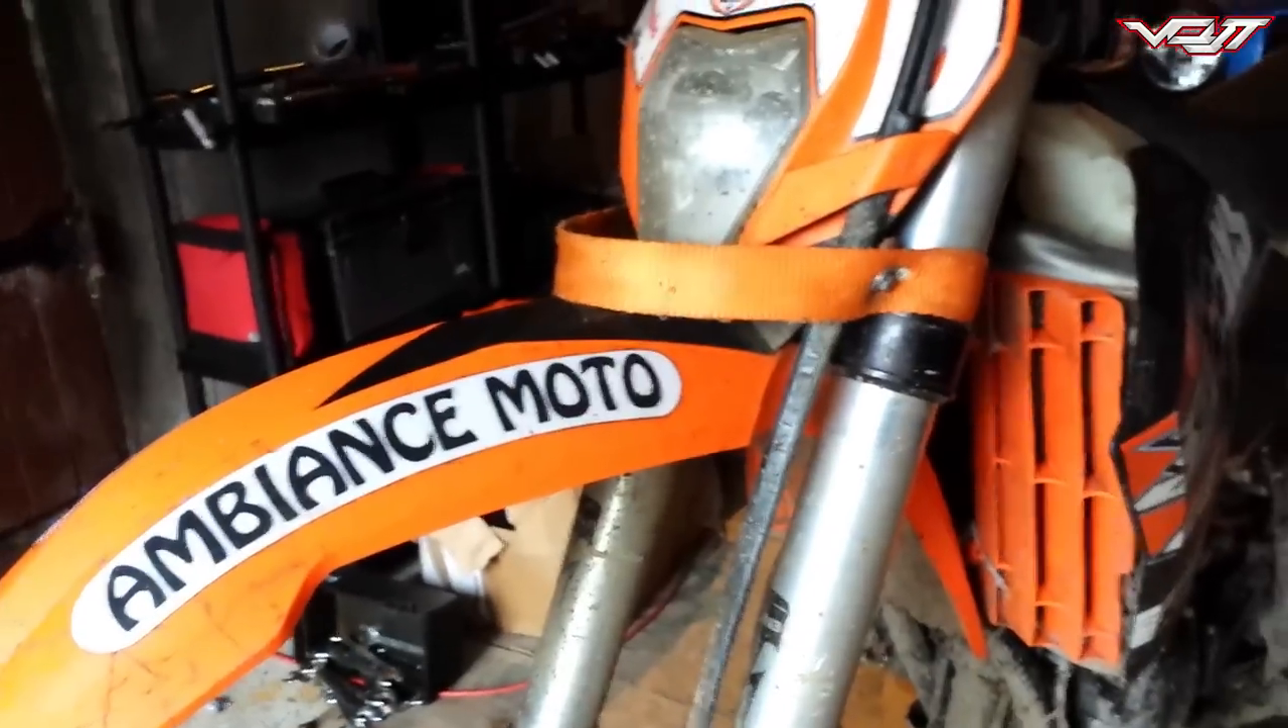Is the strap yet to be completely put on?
No.